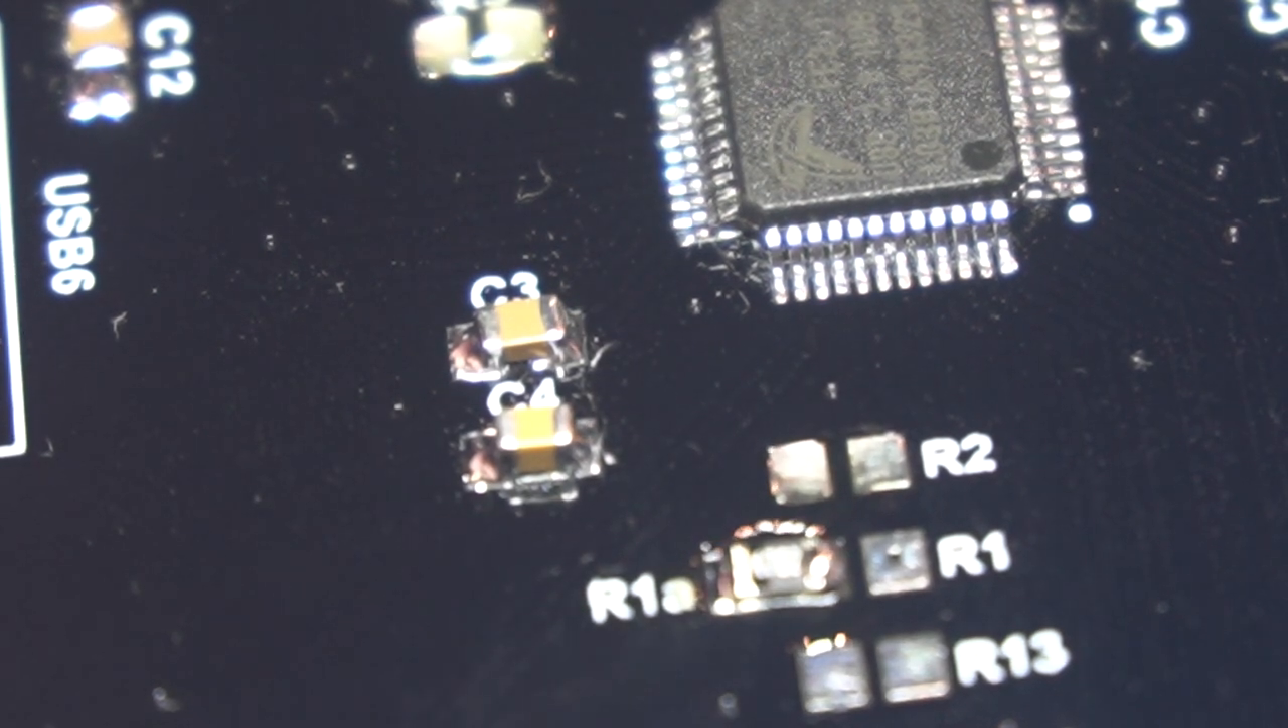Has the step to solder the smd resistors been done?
No.